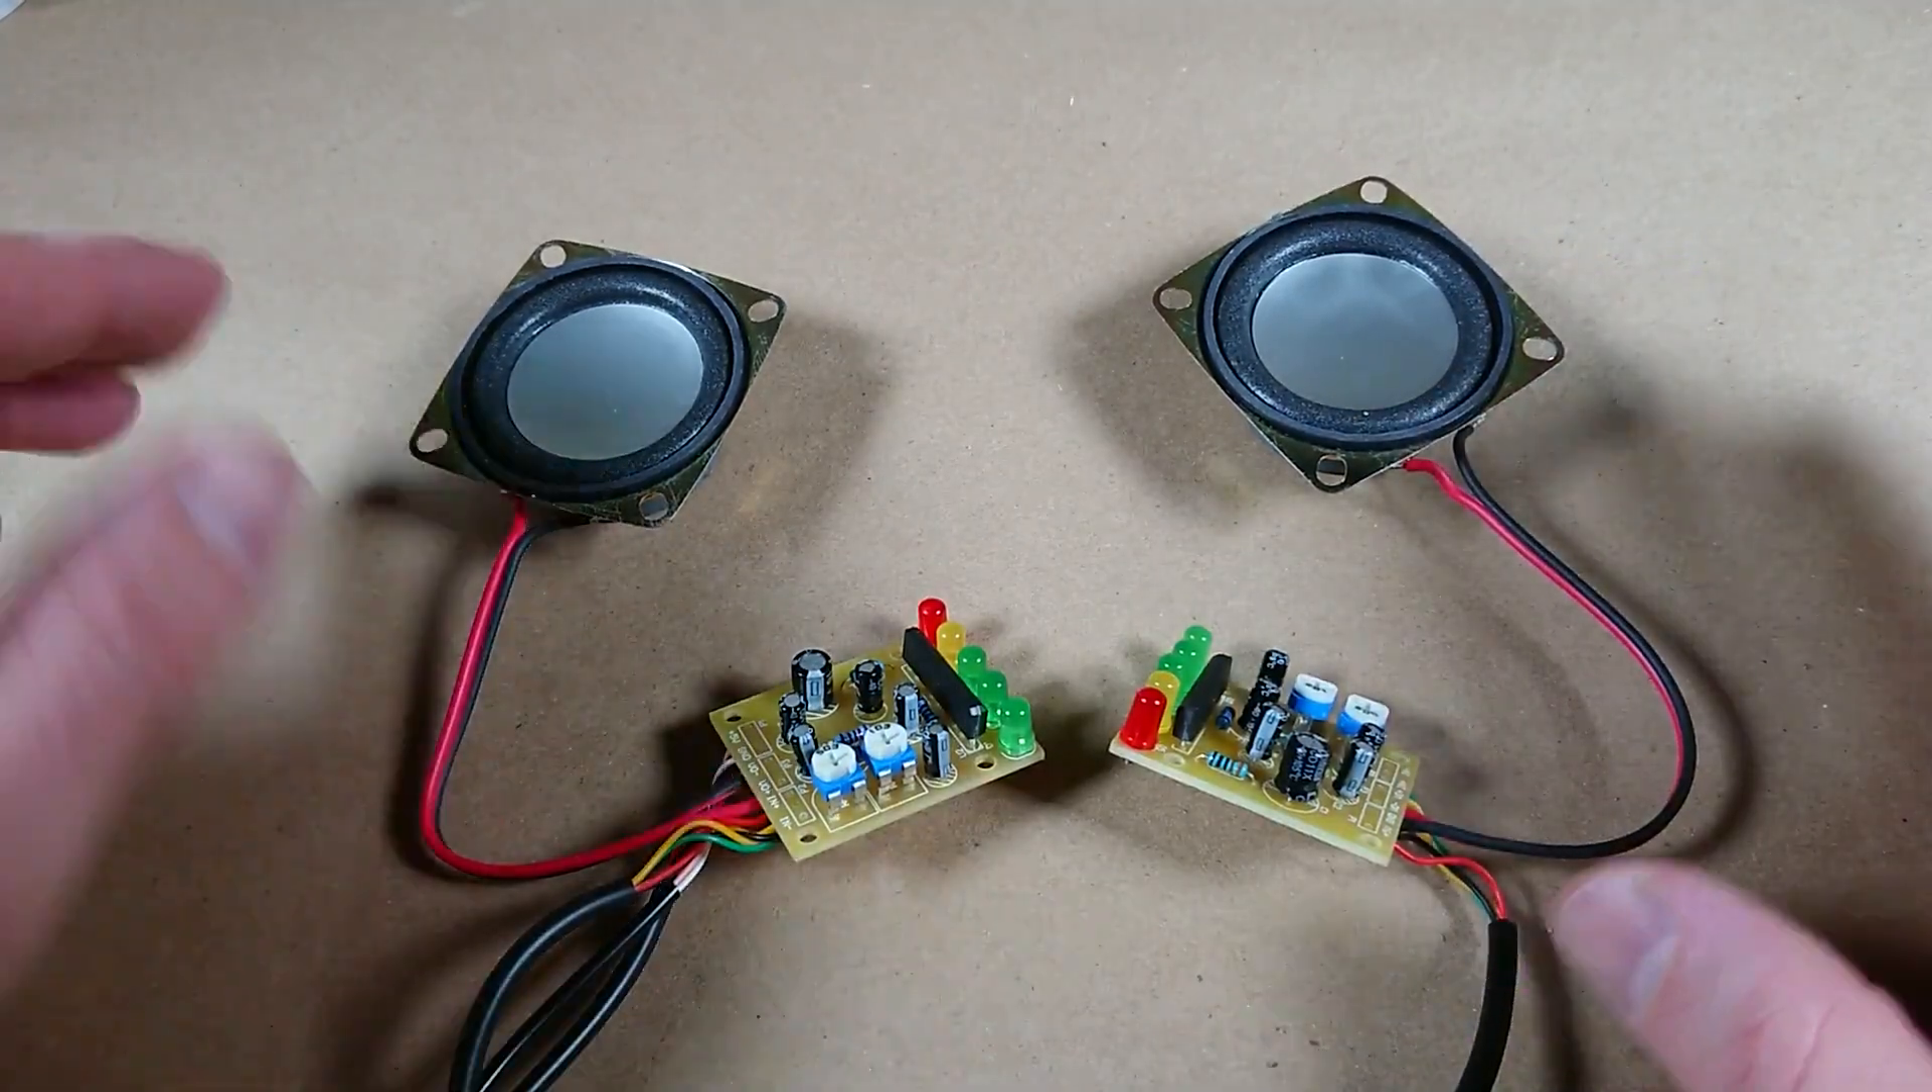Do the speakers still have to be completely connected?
No.